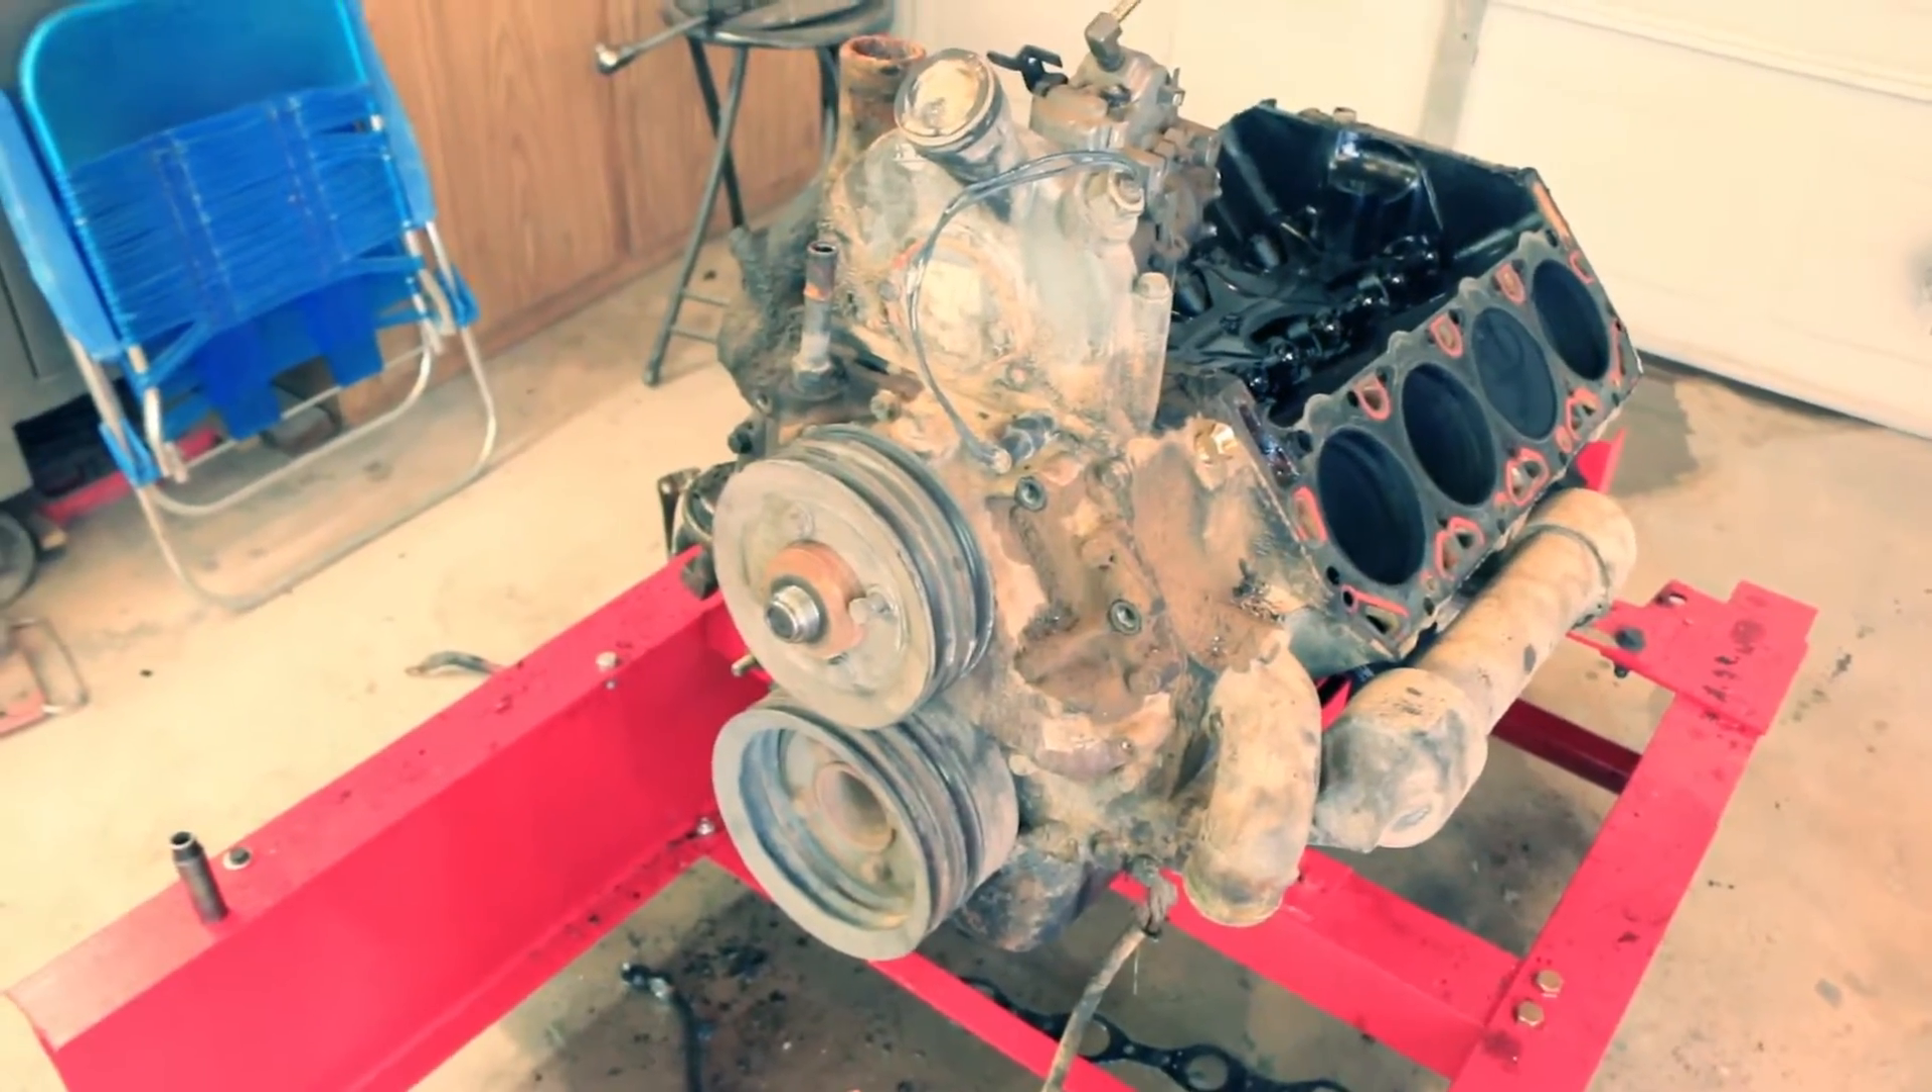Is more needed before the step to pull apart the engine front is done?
Yes.